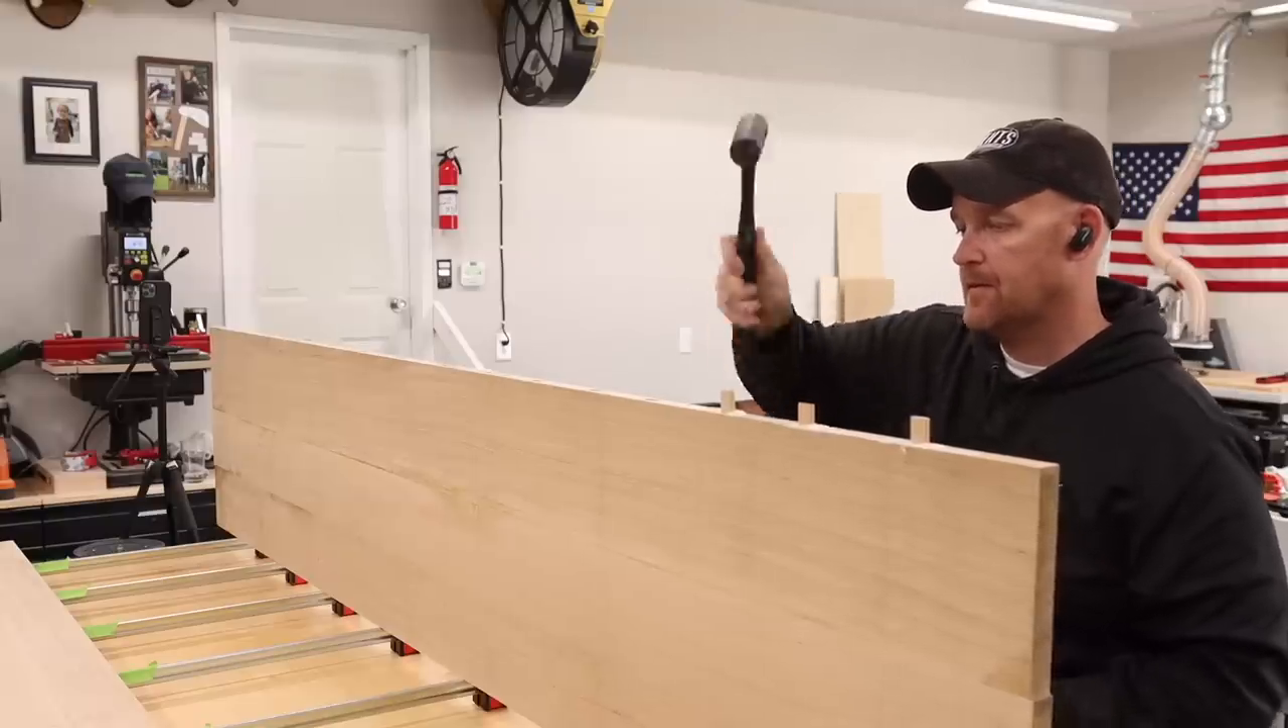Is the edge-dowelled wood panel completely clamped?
No.